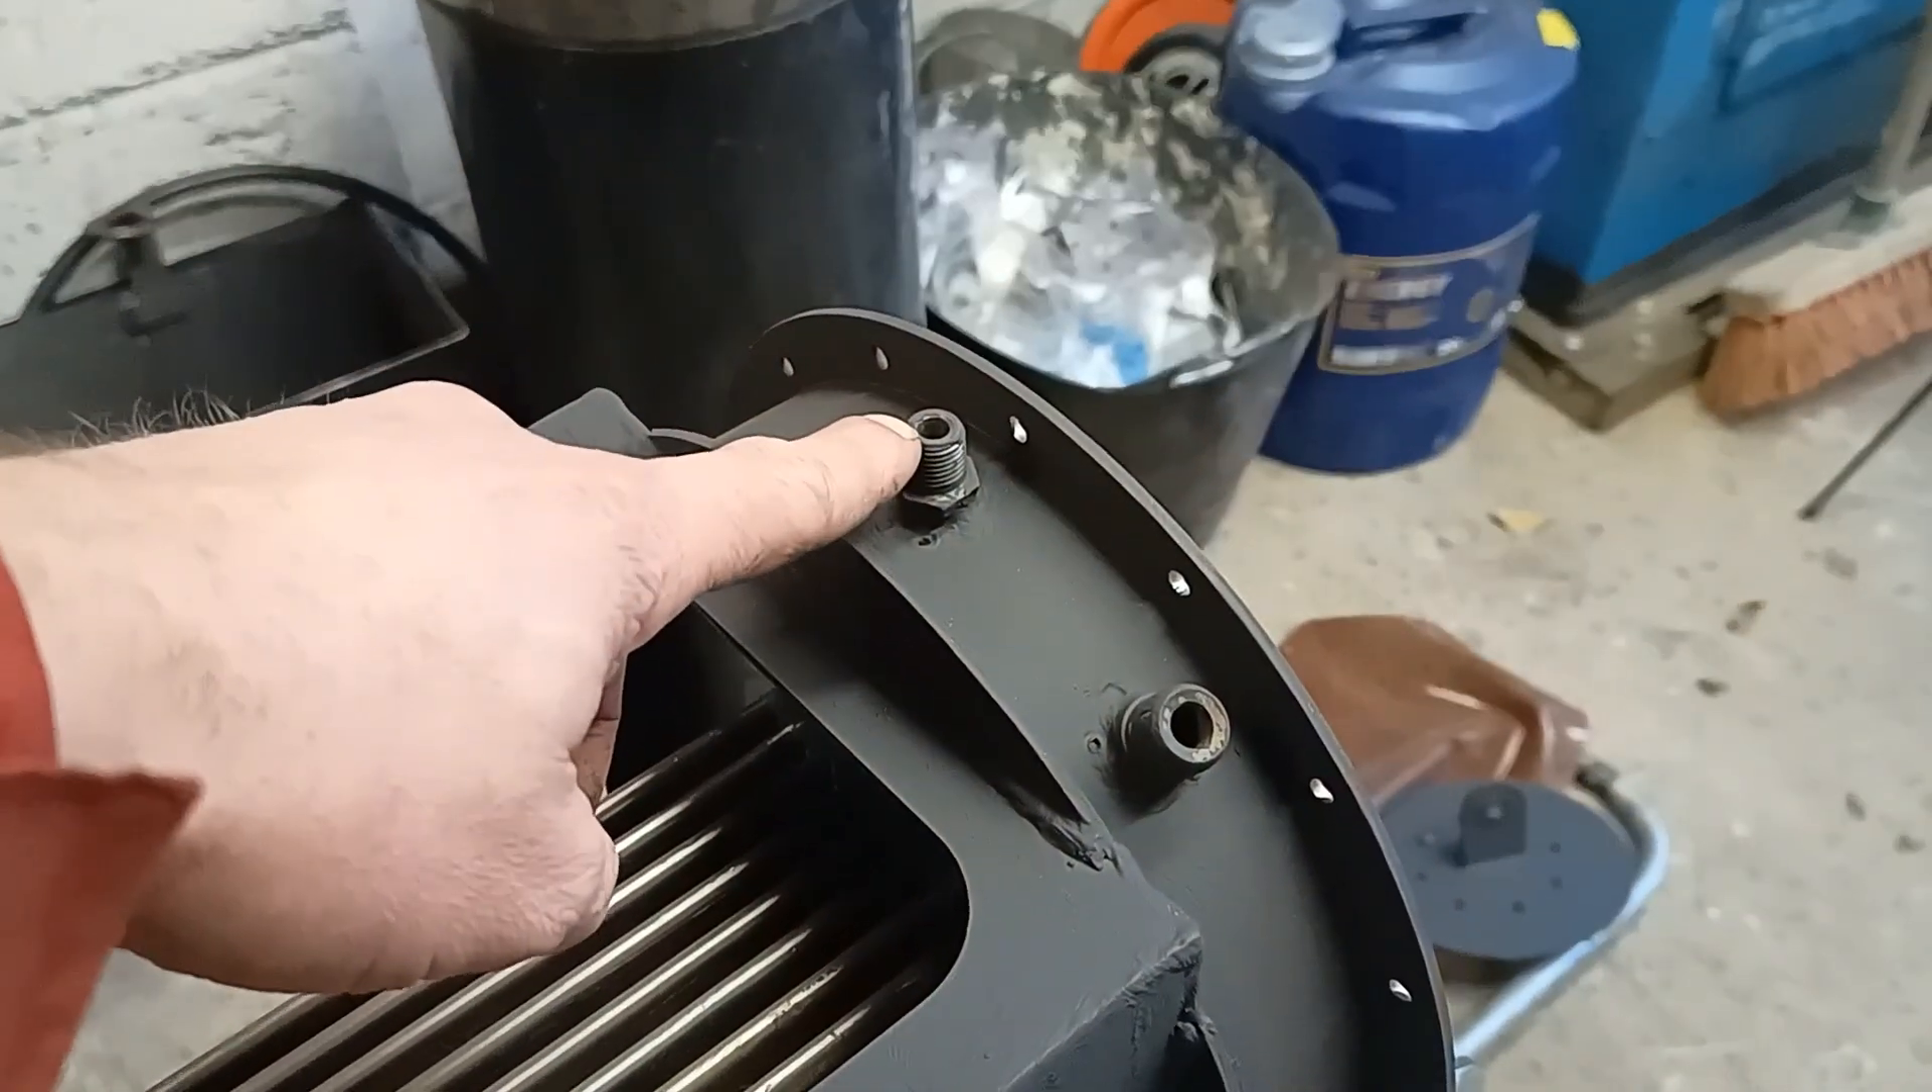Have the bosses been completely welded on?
Yes.